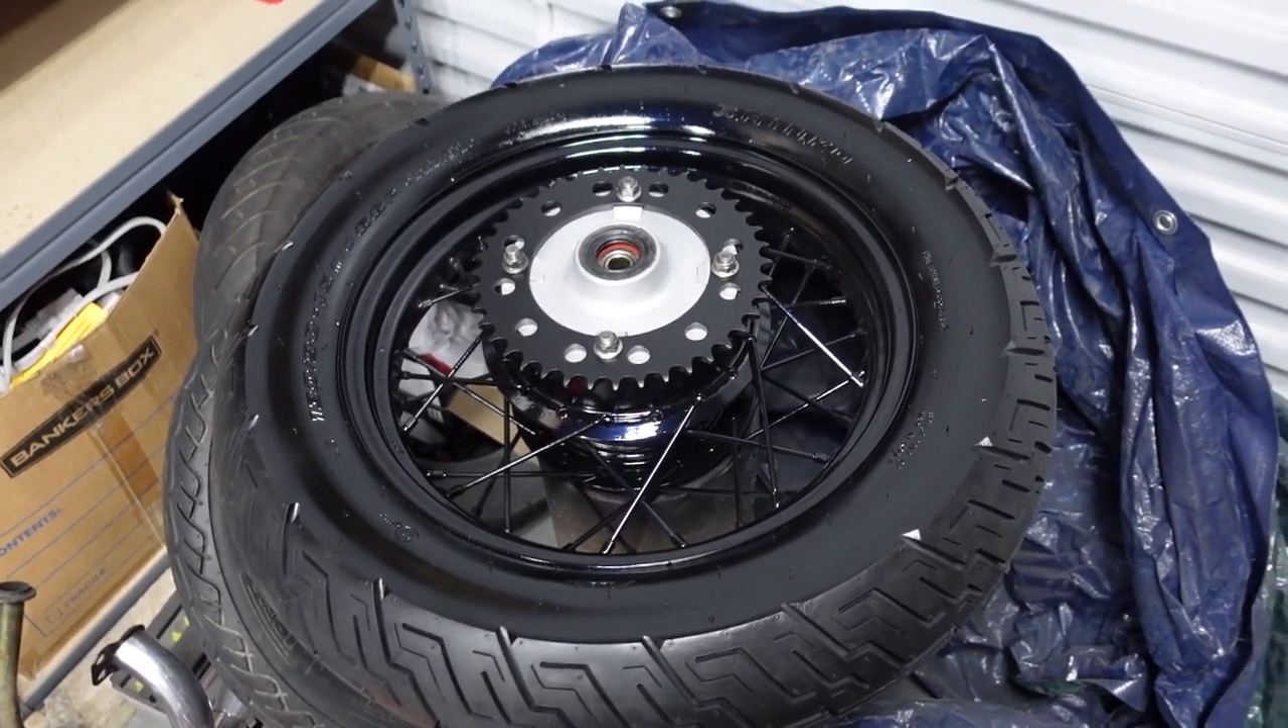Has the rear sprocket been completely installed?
Yes.